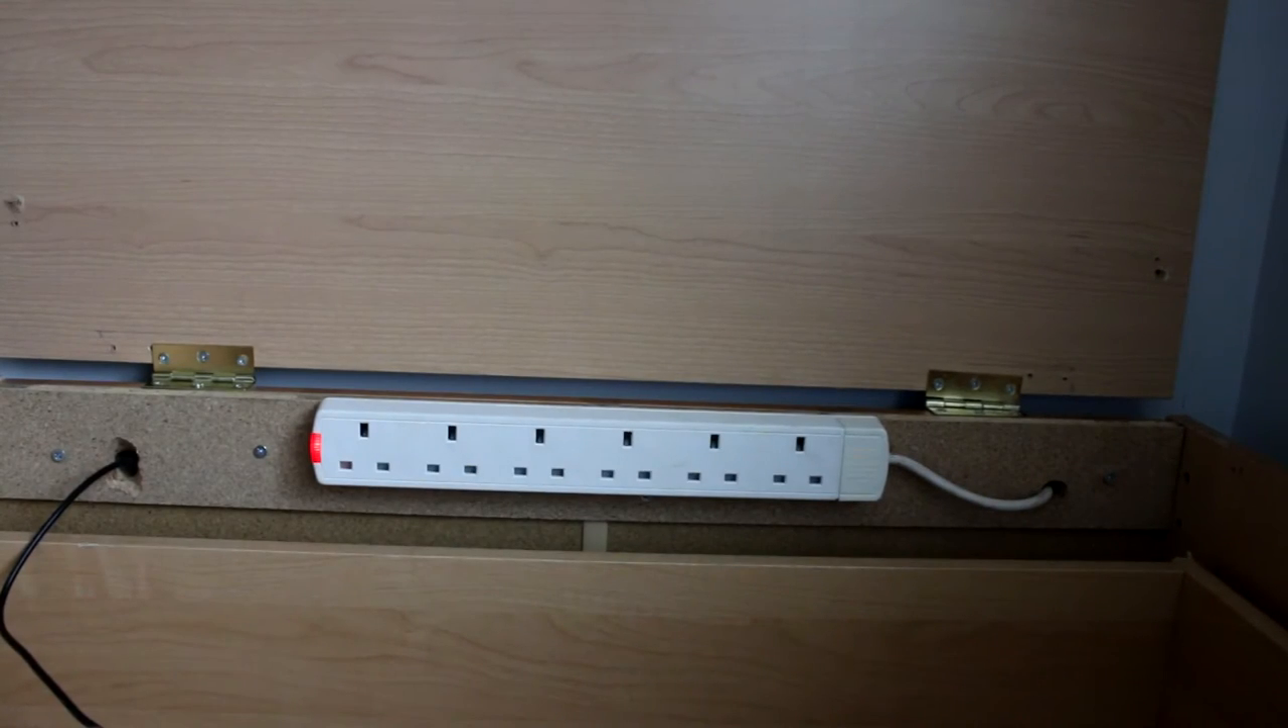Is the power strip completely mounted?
Yes.